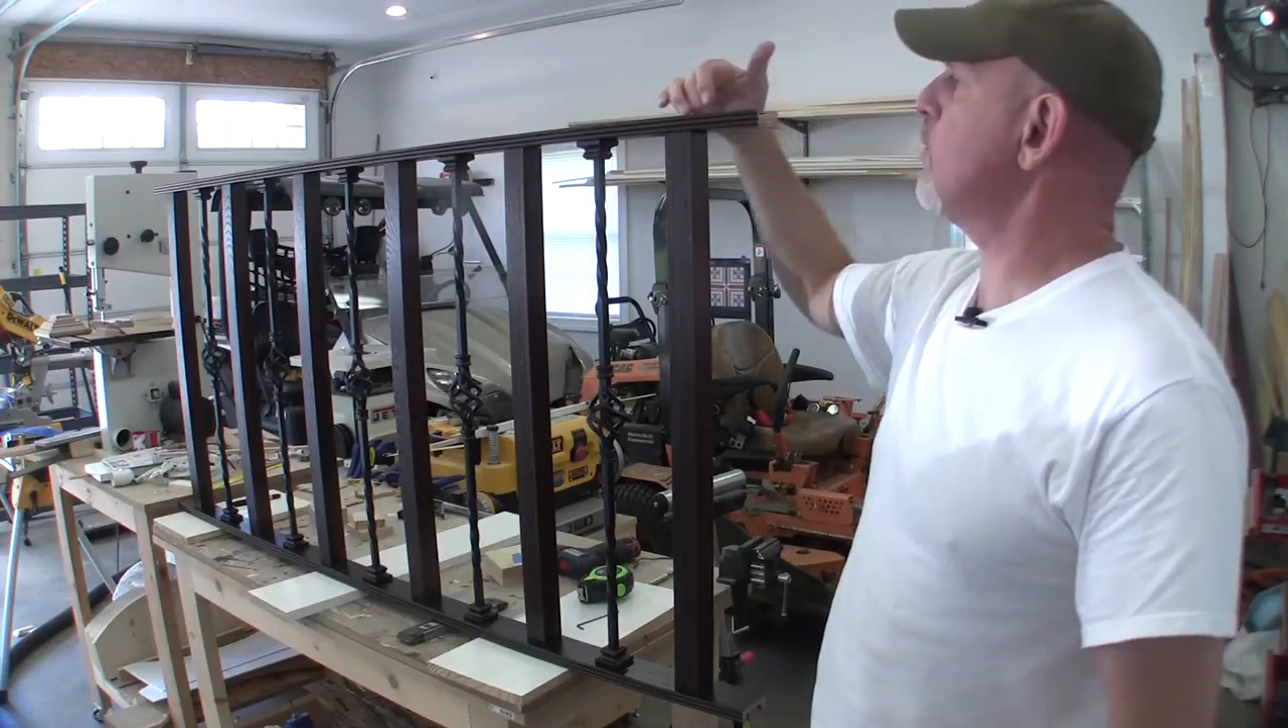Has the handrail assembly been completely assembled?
Yes.